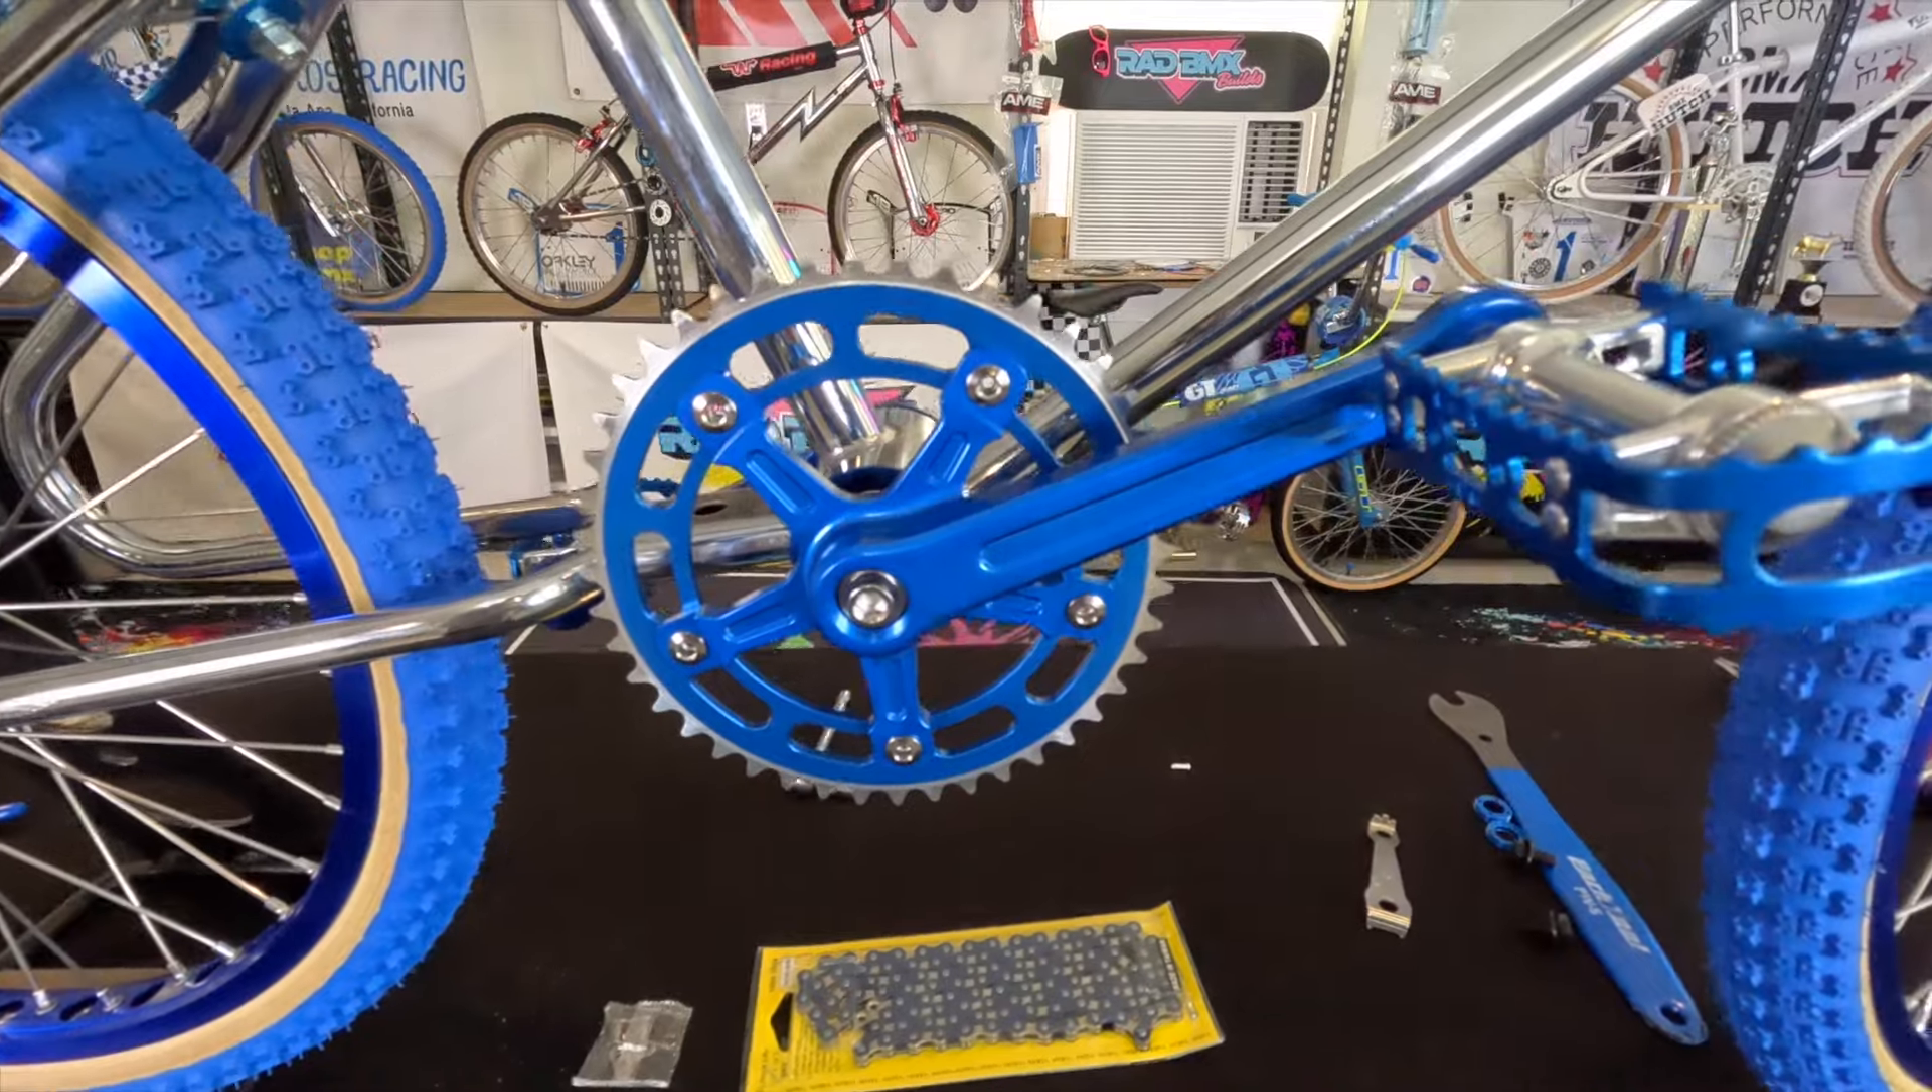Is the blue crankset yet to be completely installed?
No.